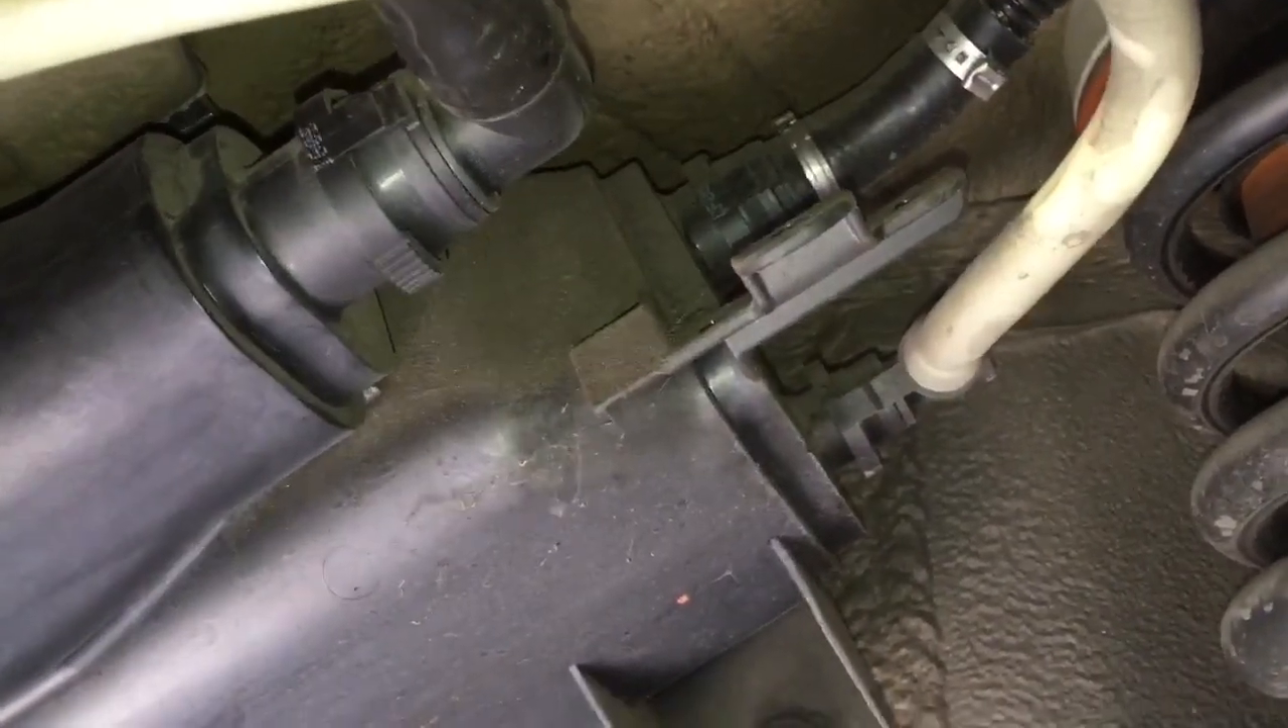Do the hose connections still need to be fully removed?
Yes.